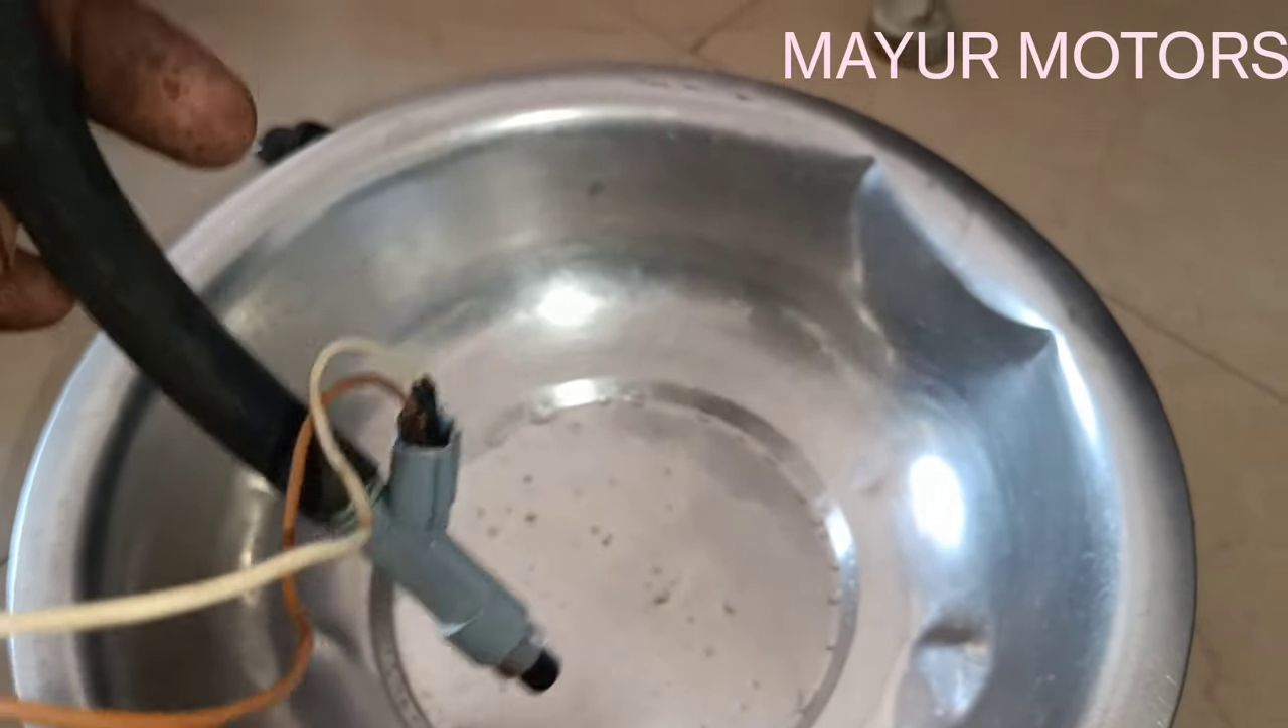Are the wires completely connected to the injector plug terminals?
Yes.